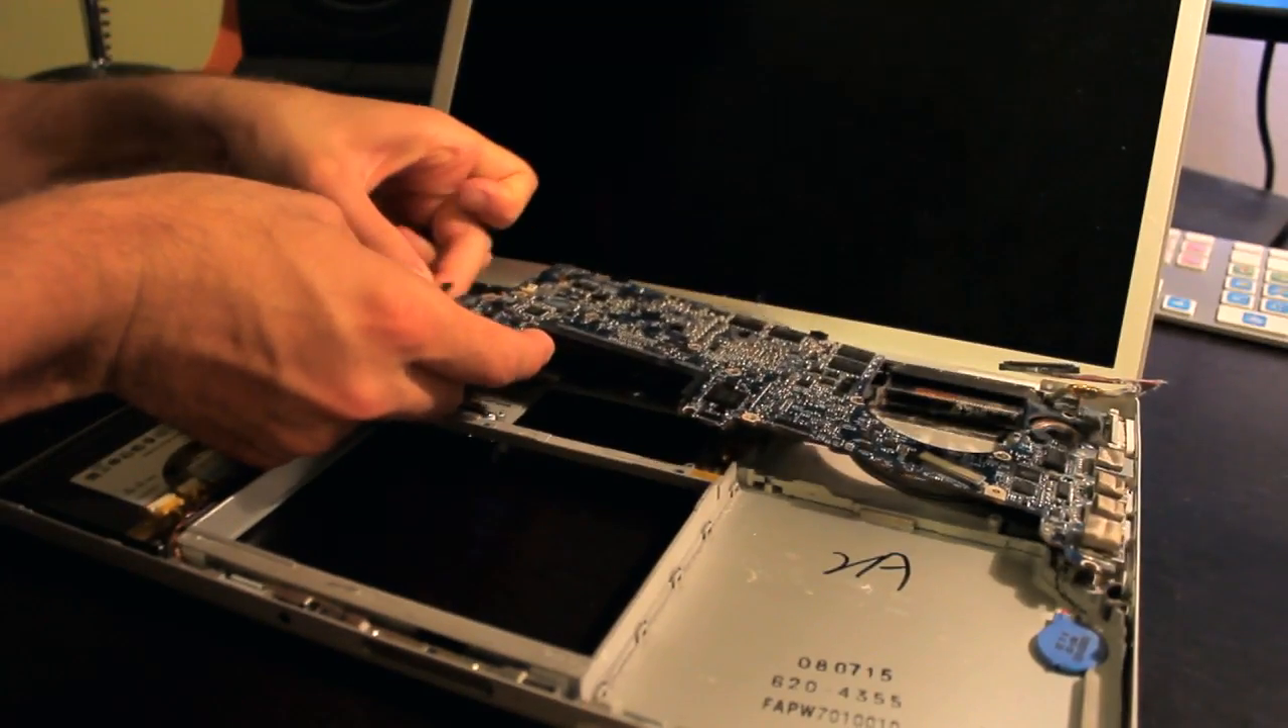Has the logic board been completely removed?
No.